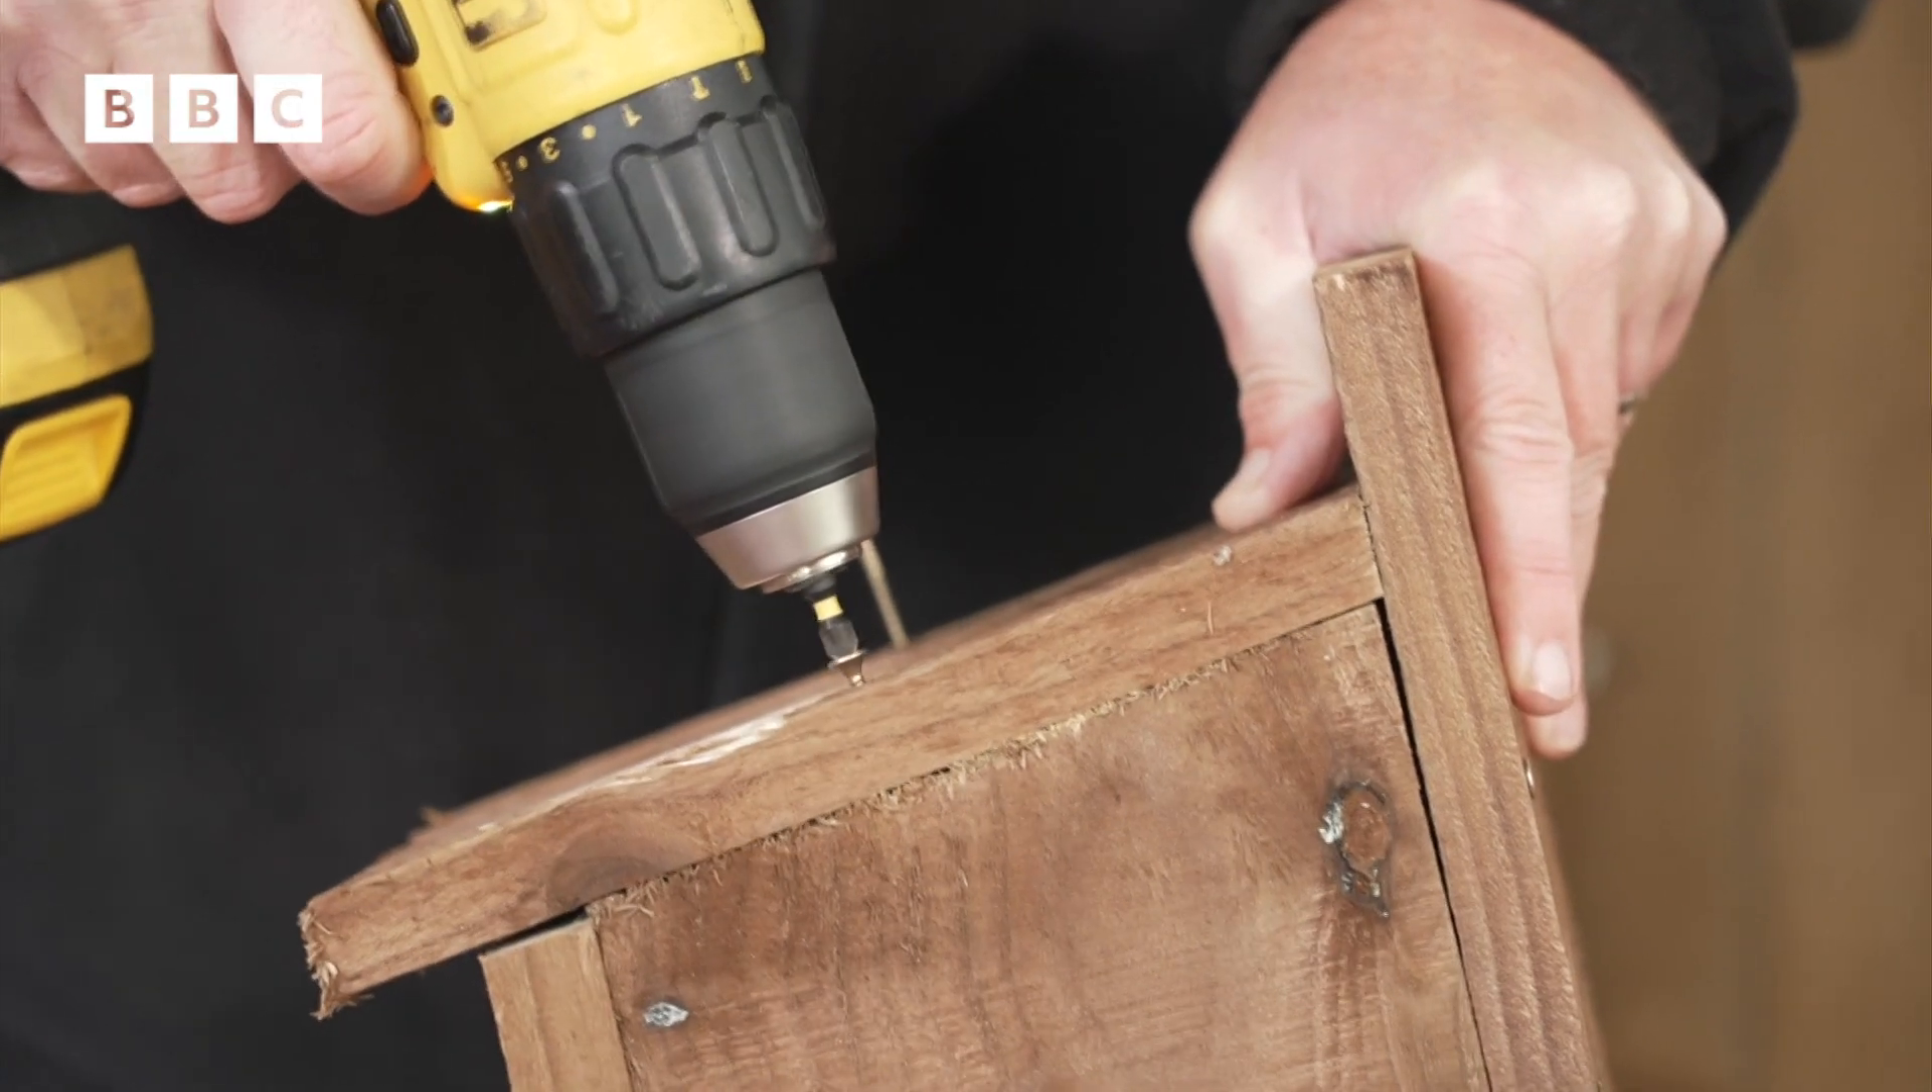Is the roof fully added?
No.